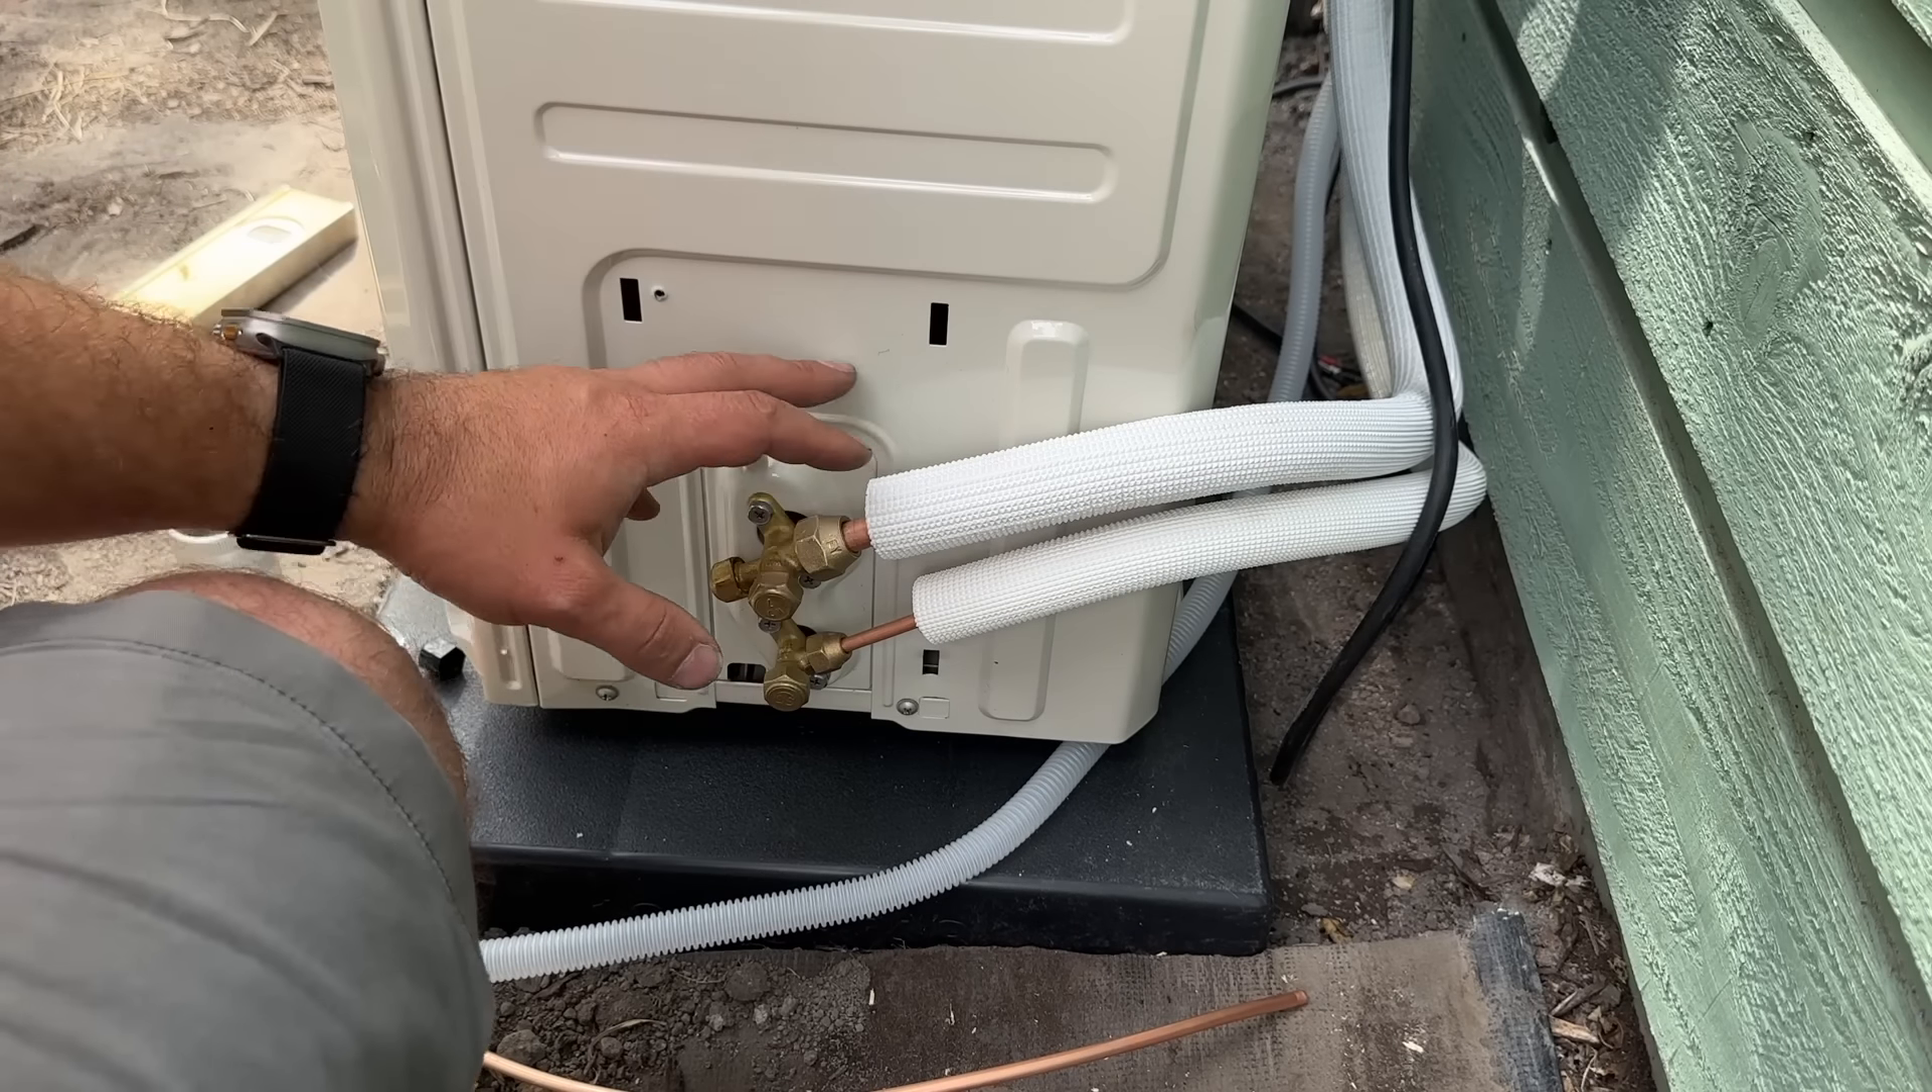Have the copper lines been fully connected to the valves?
Yes.